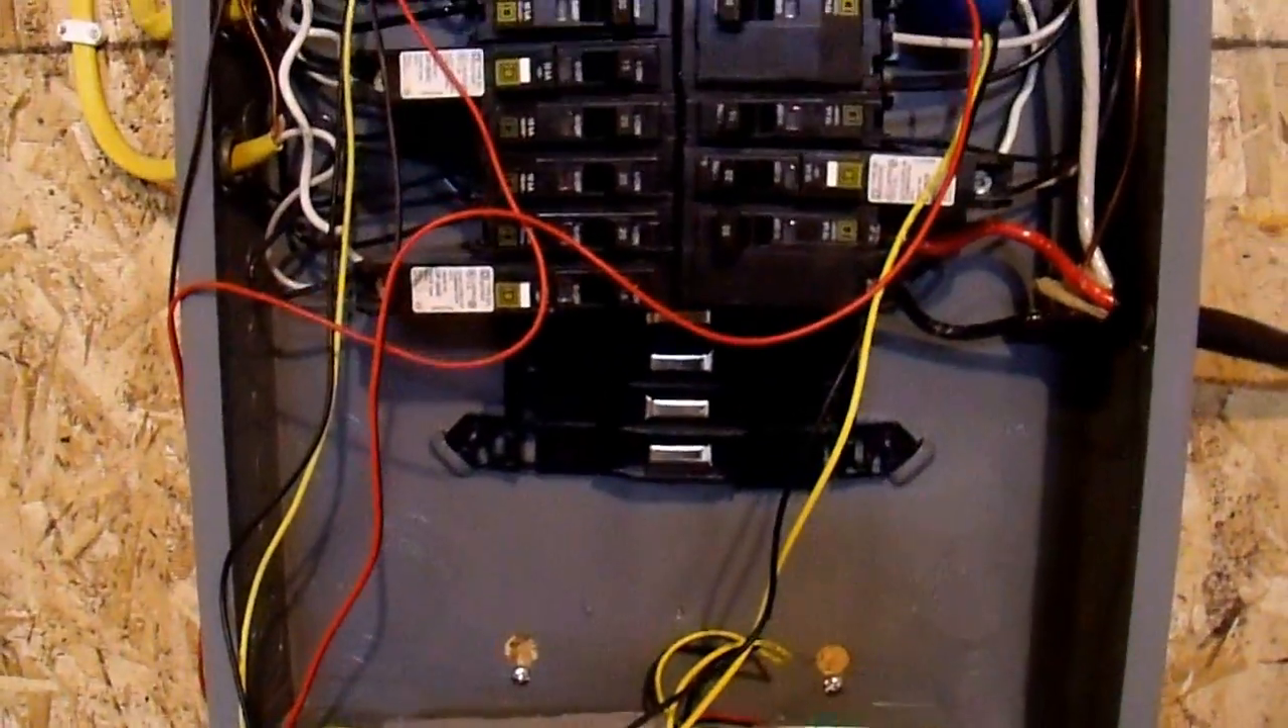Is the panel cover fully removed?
Yes.